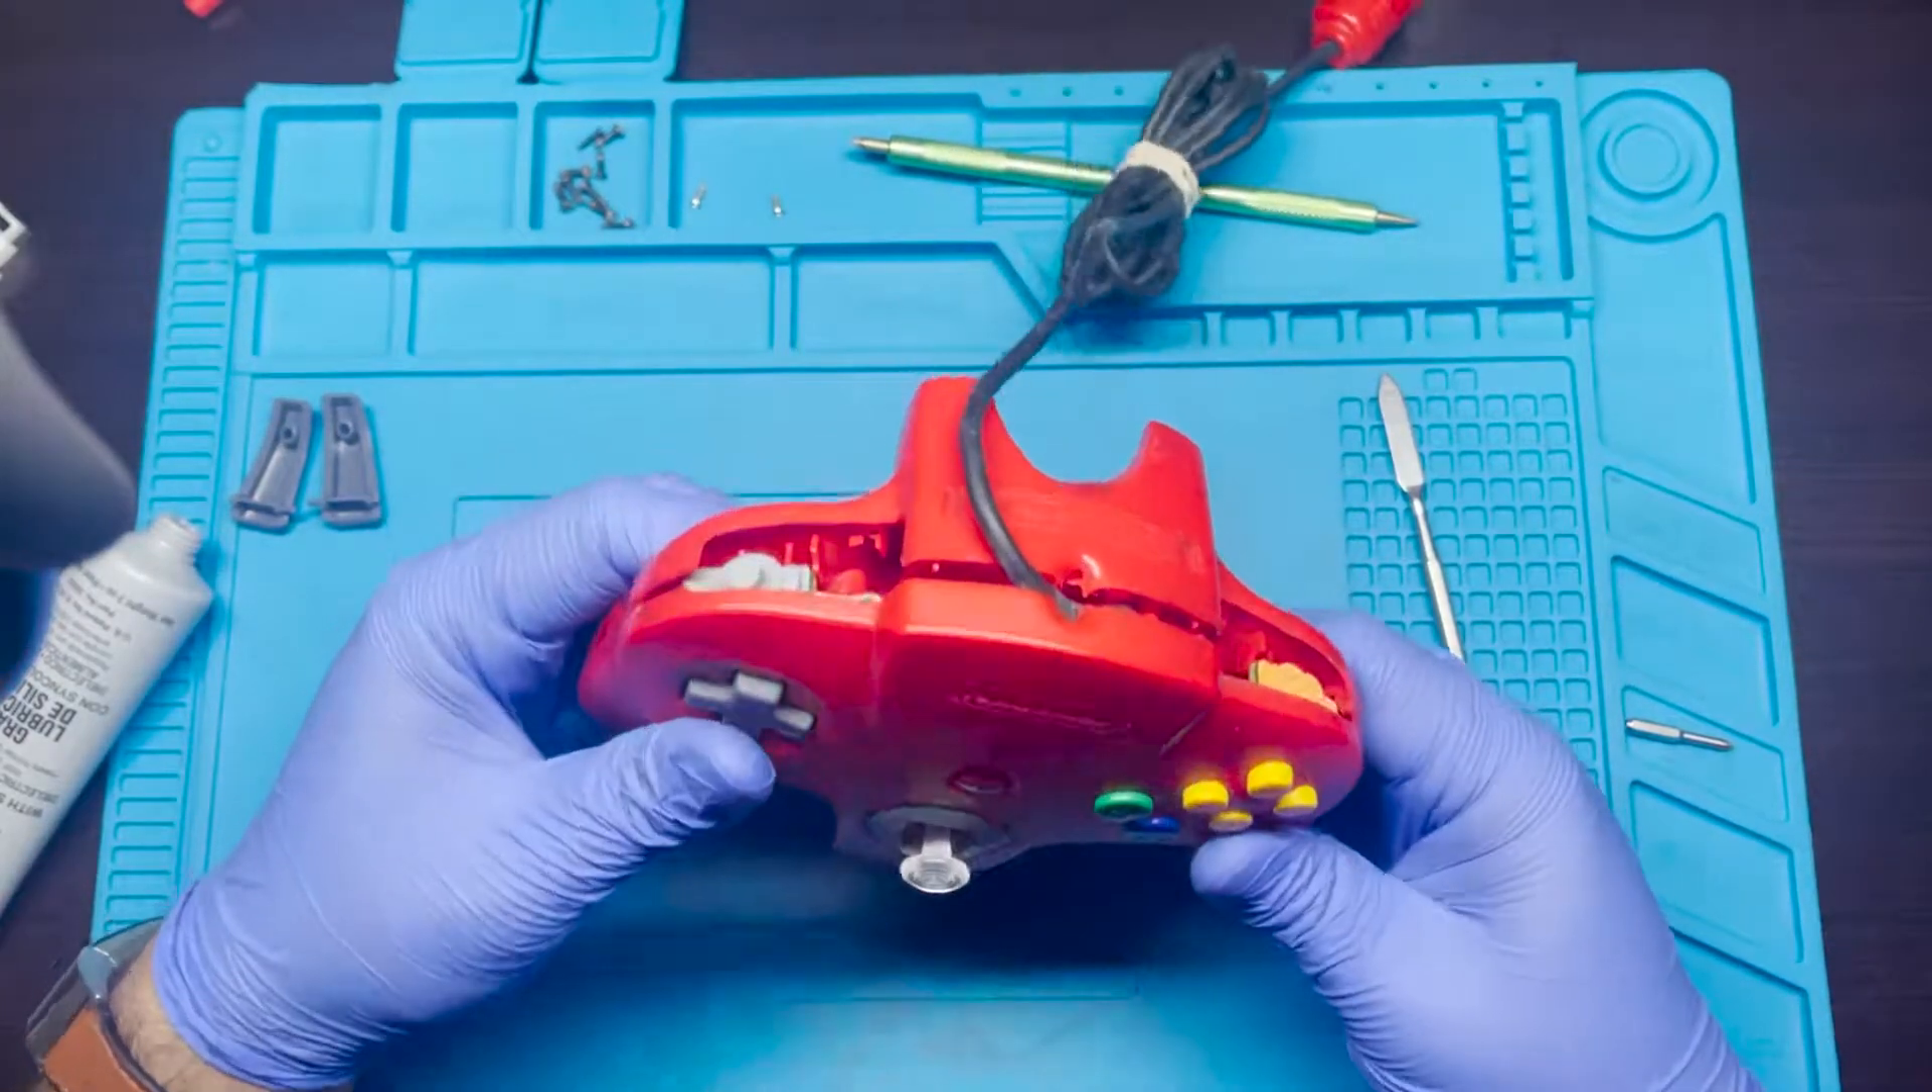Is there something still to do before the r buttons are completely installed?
Yes.